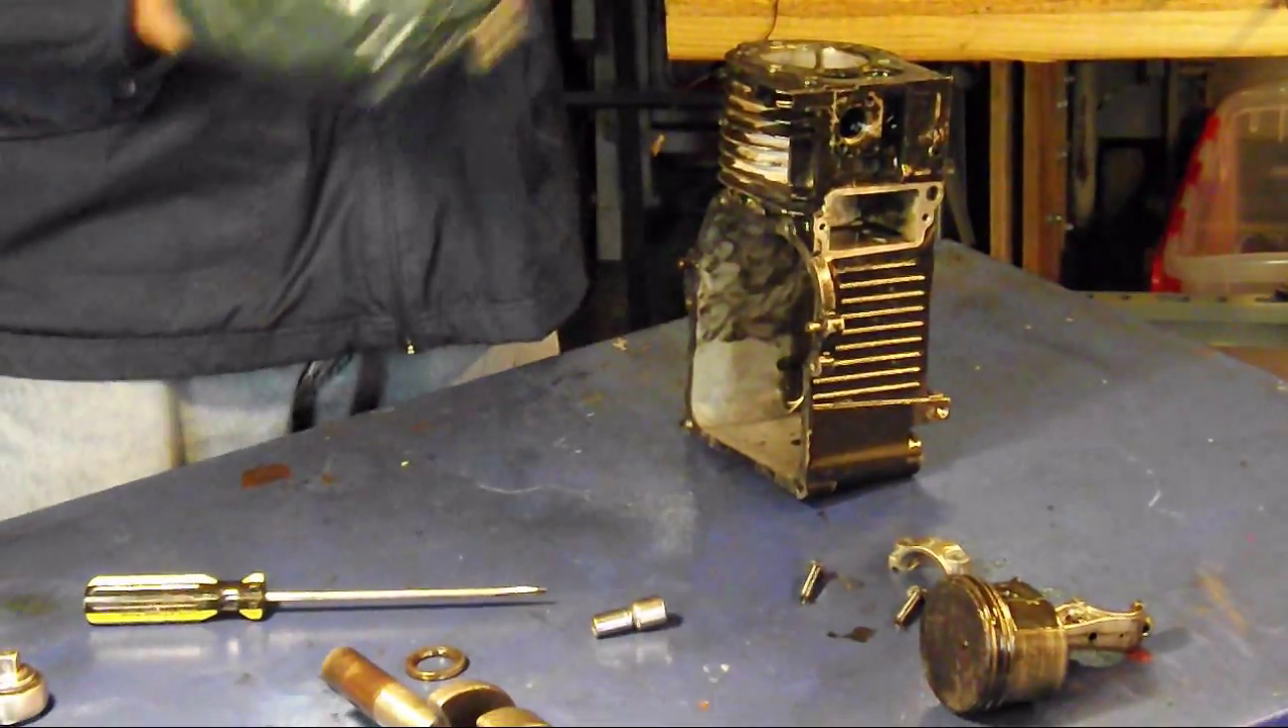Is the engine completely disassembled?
Yes.